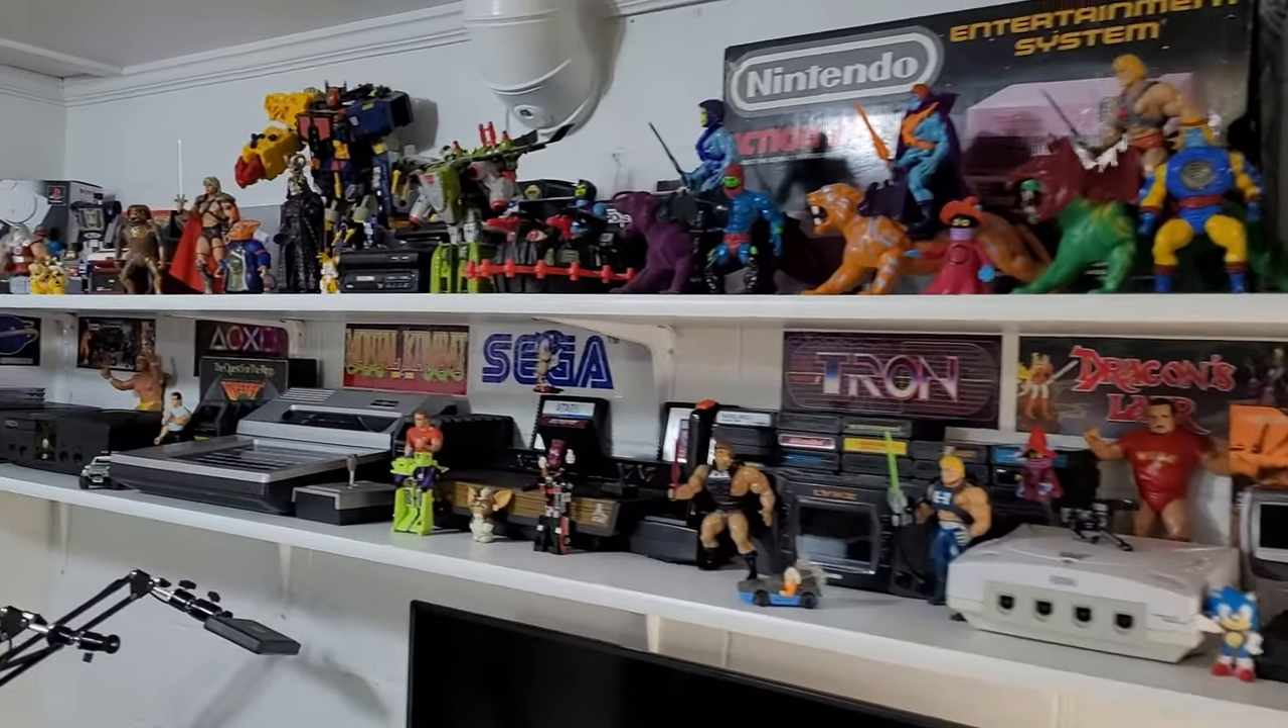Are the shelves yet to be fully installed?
No.